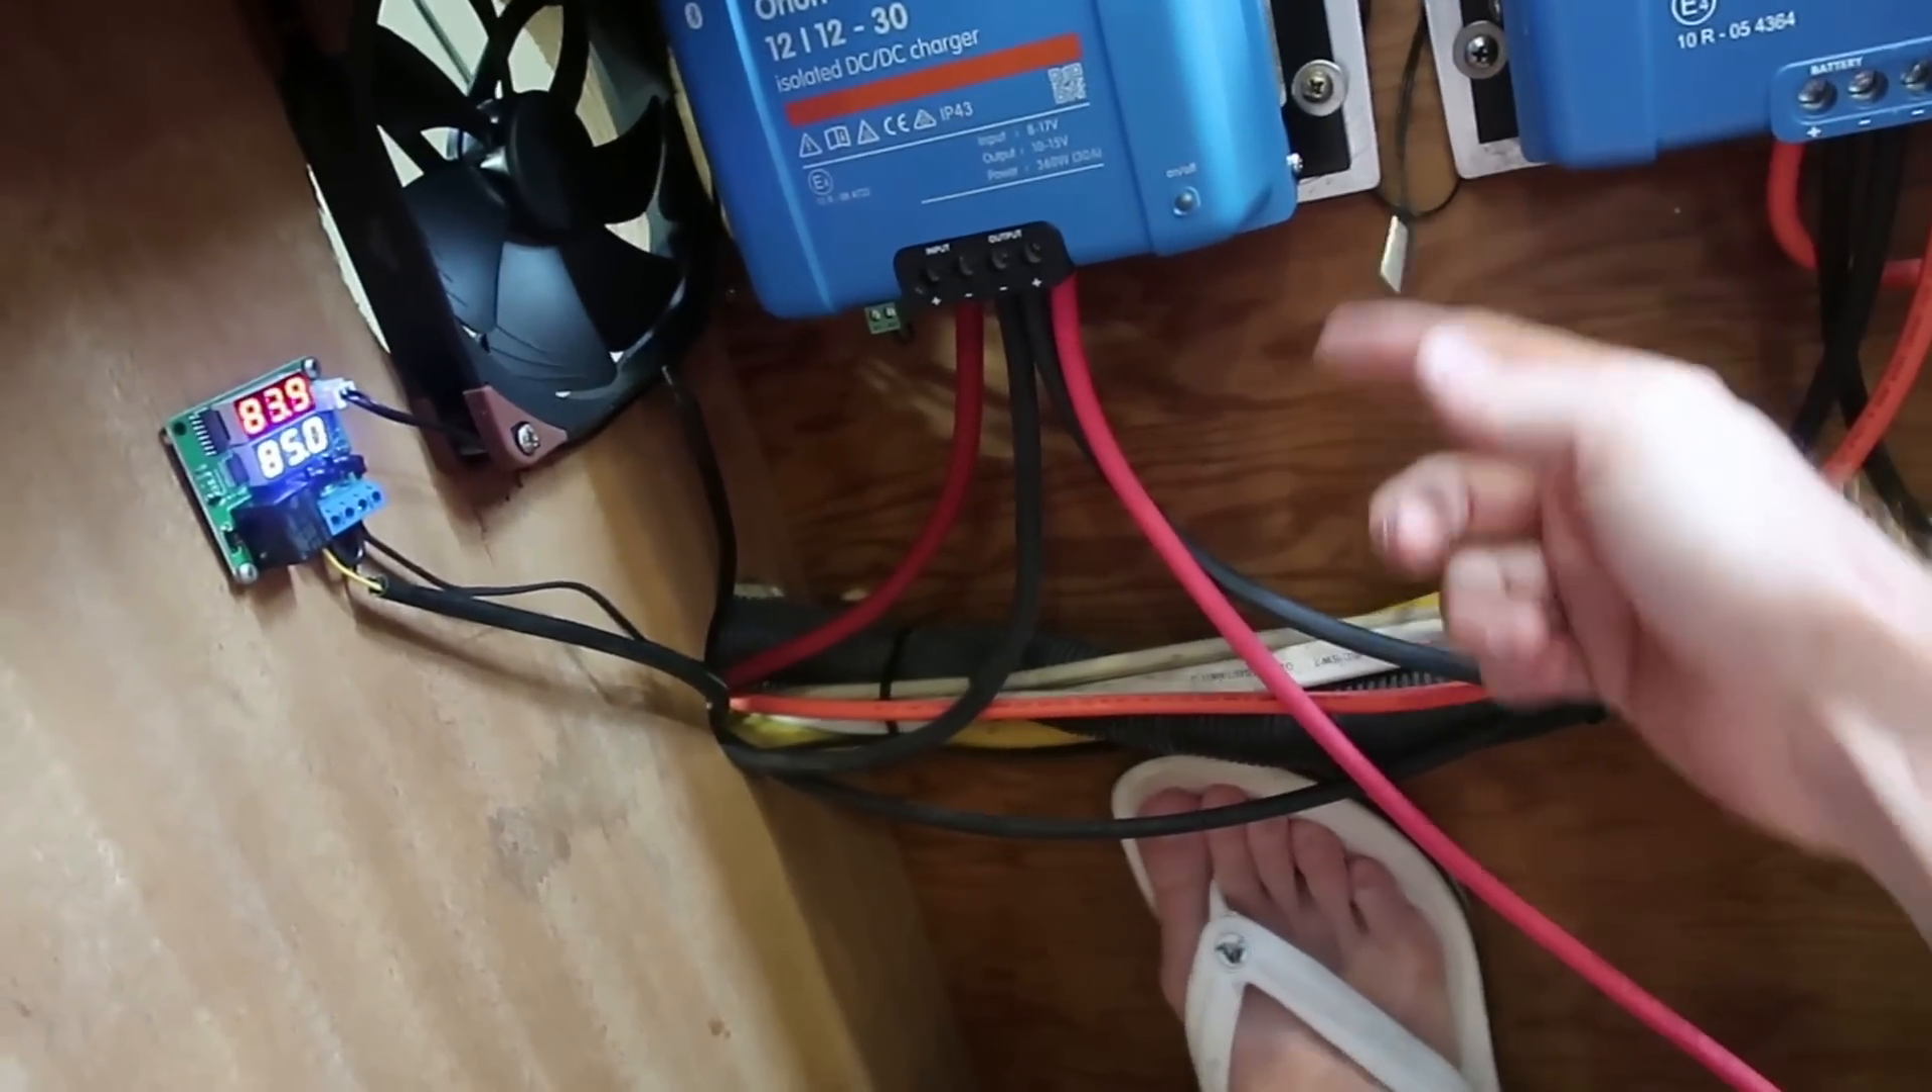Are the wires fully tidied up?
No.